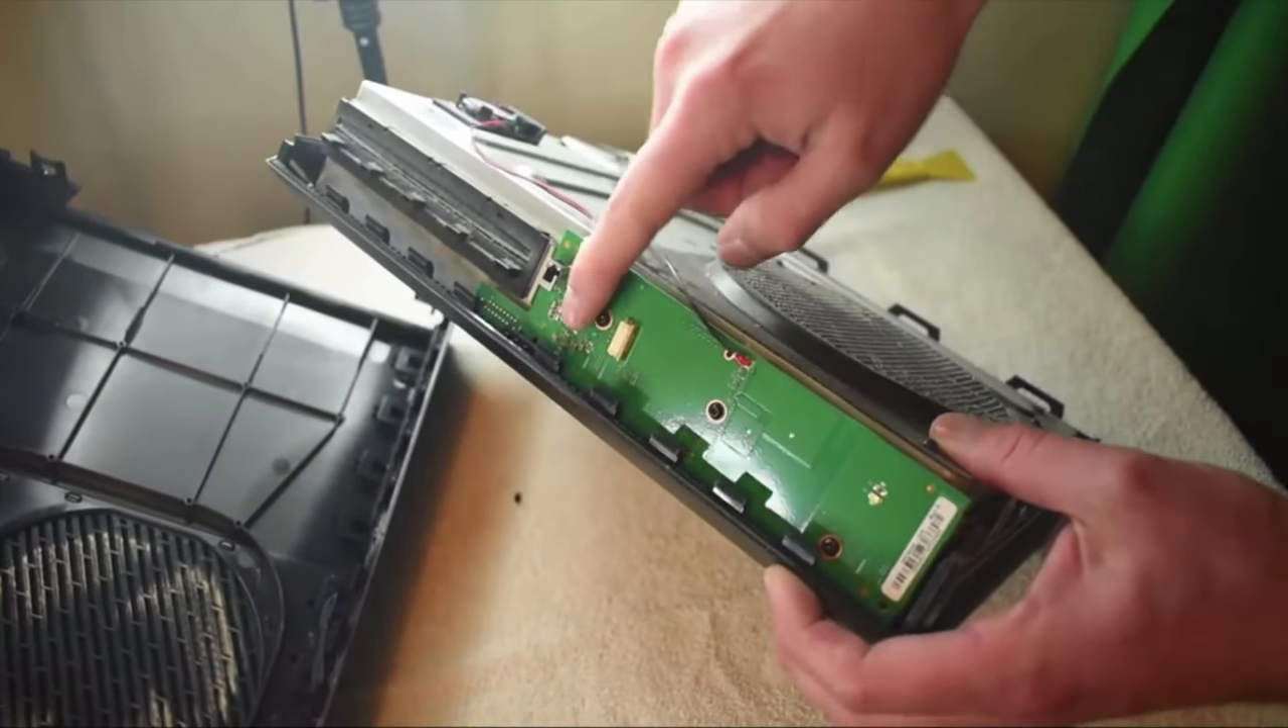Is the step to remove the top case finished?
Yes.